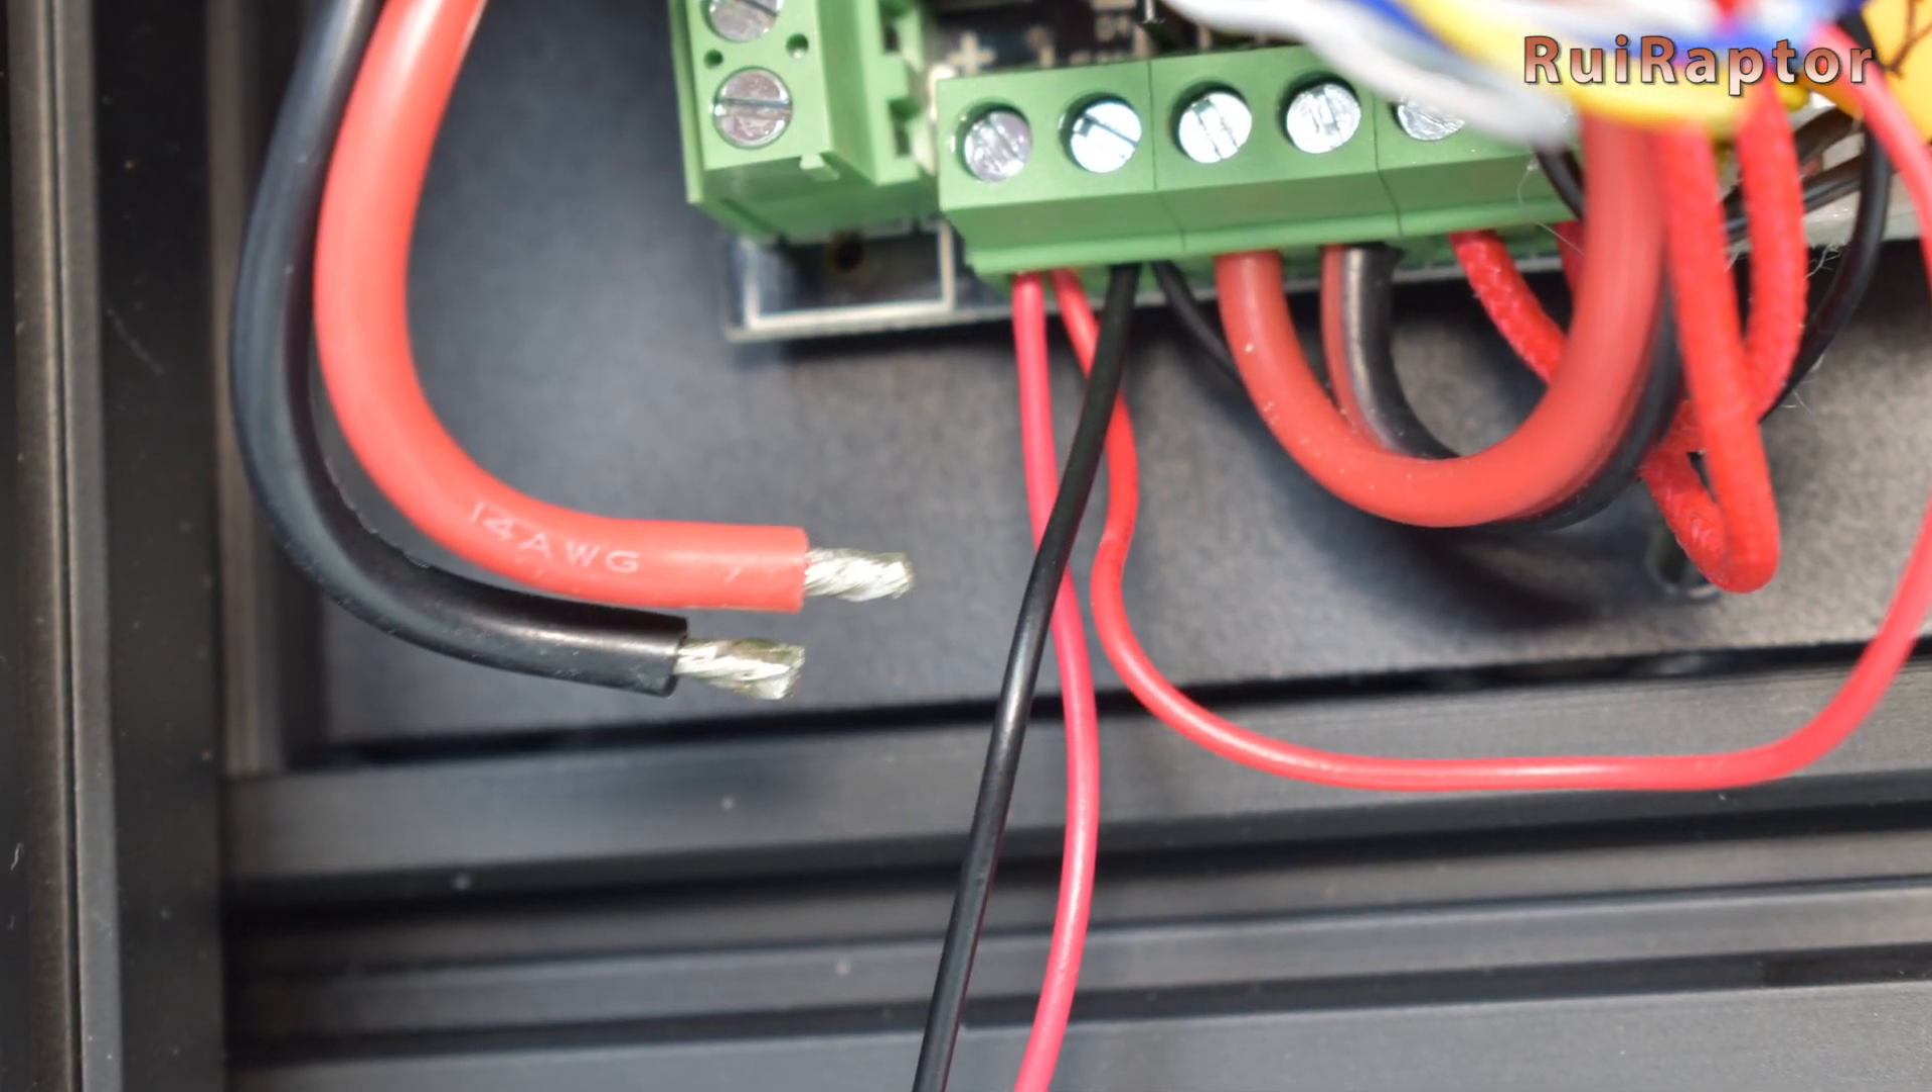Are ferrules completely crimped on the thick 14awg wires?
No.